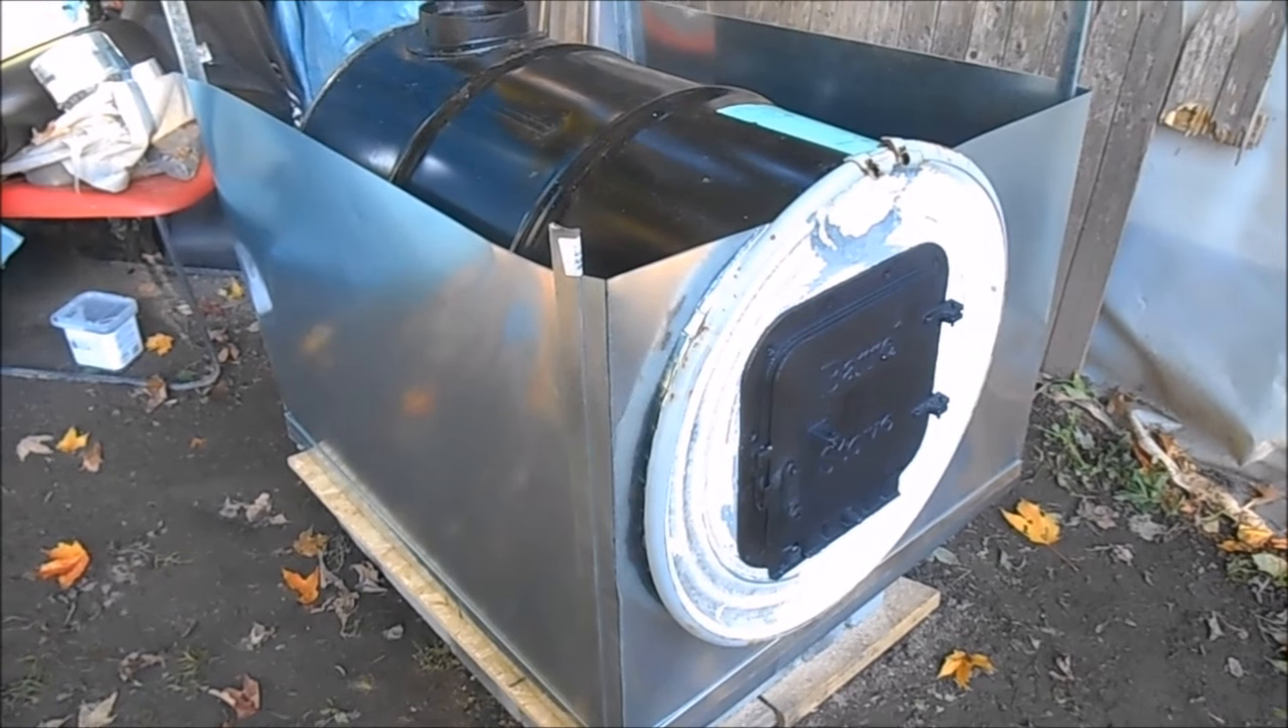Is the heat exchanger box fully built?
No.